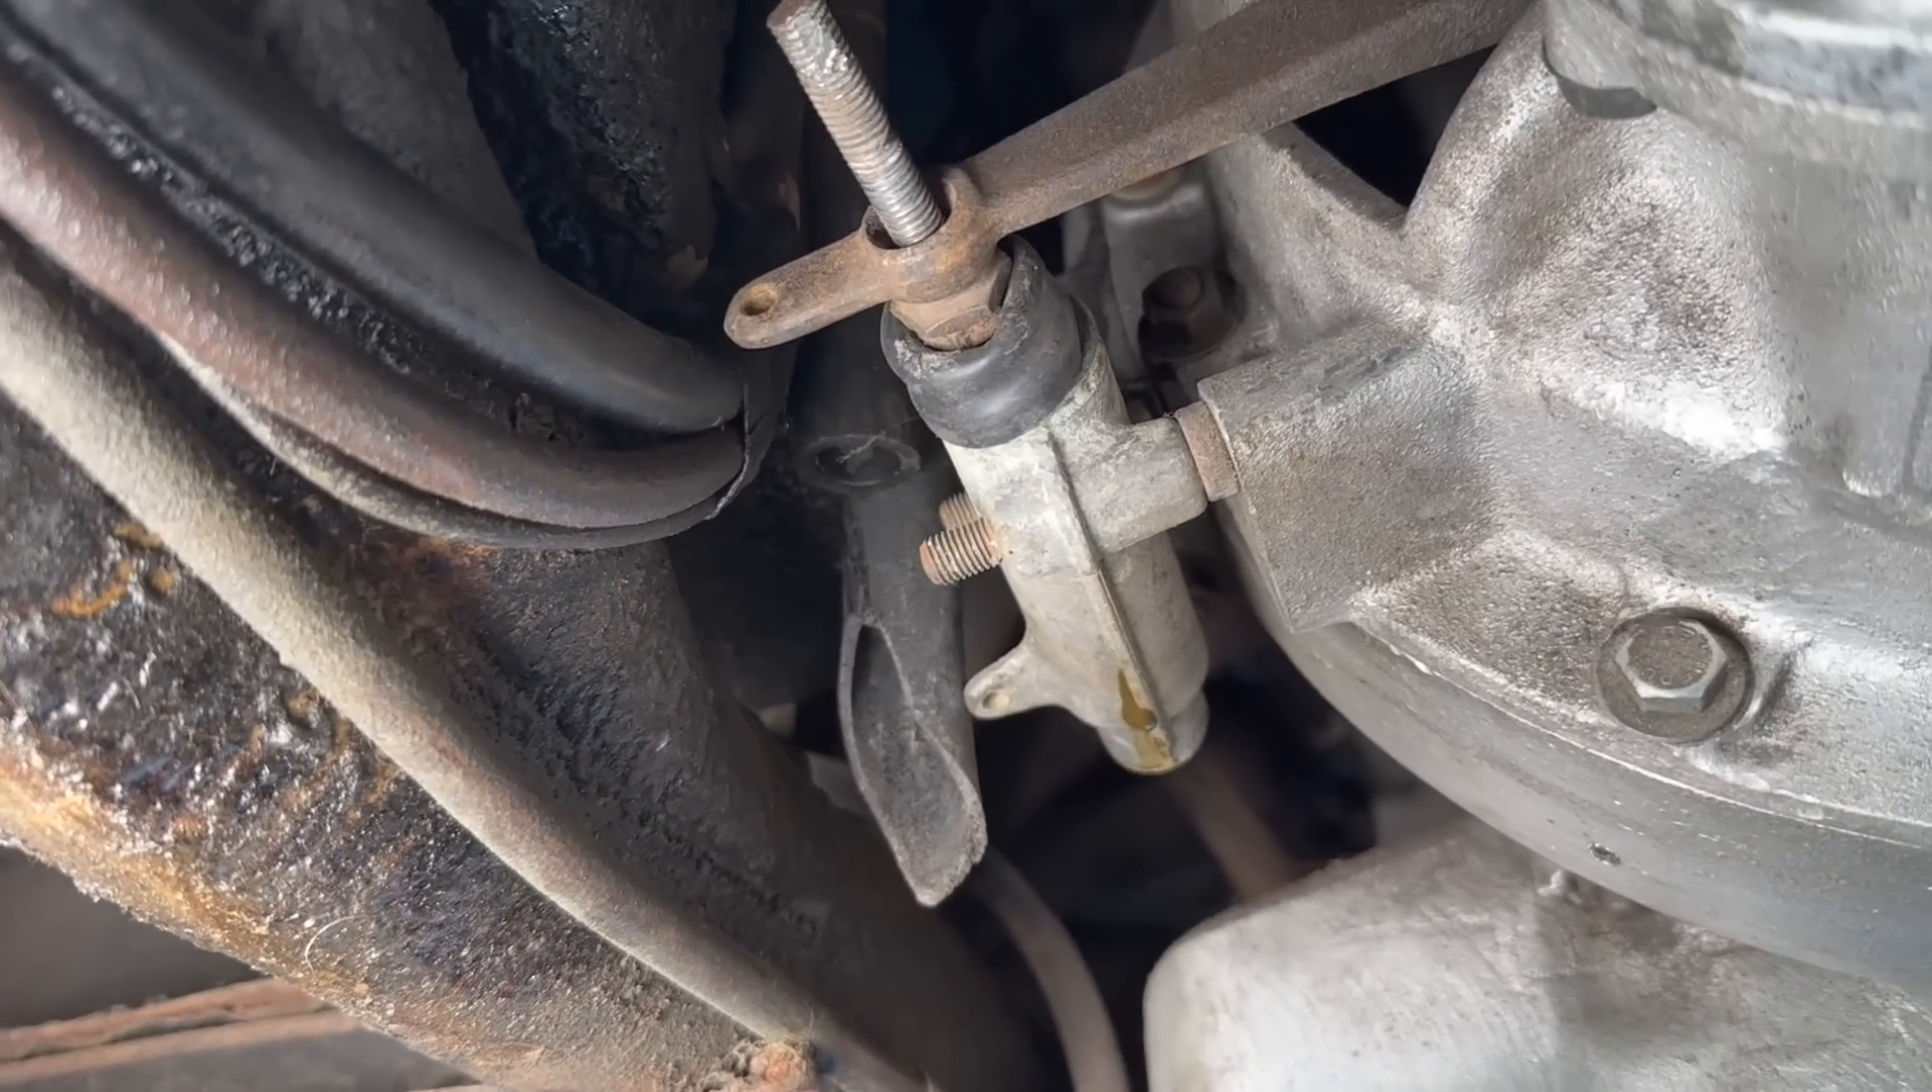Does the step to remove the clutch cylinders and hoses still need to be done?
Yes.